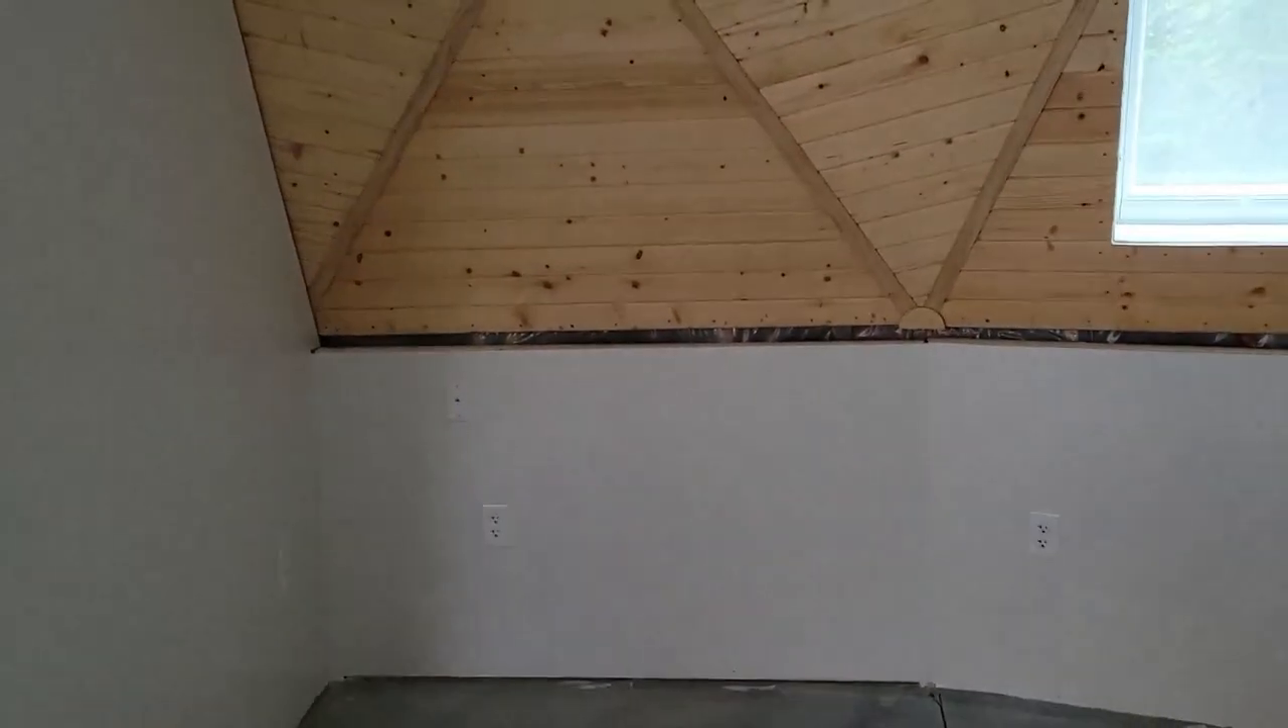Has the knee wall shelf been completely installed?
No.